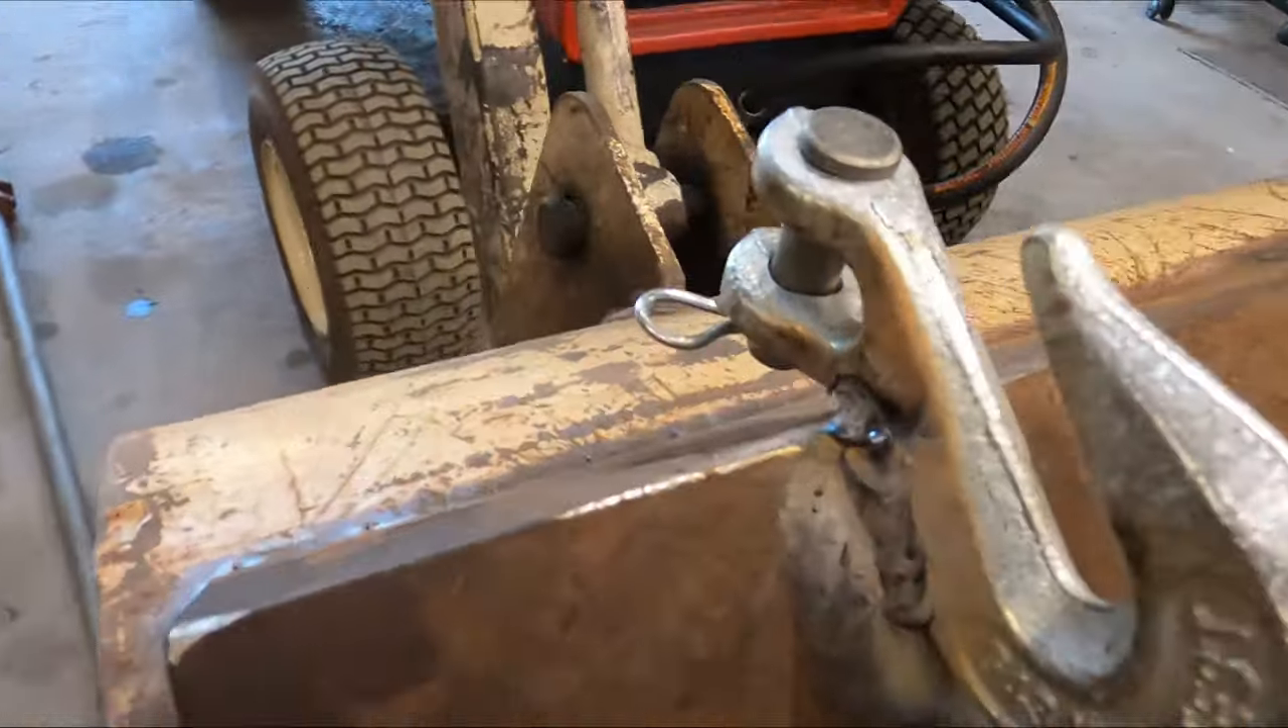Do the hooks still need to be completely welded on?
No.